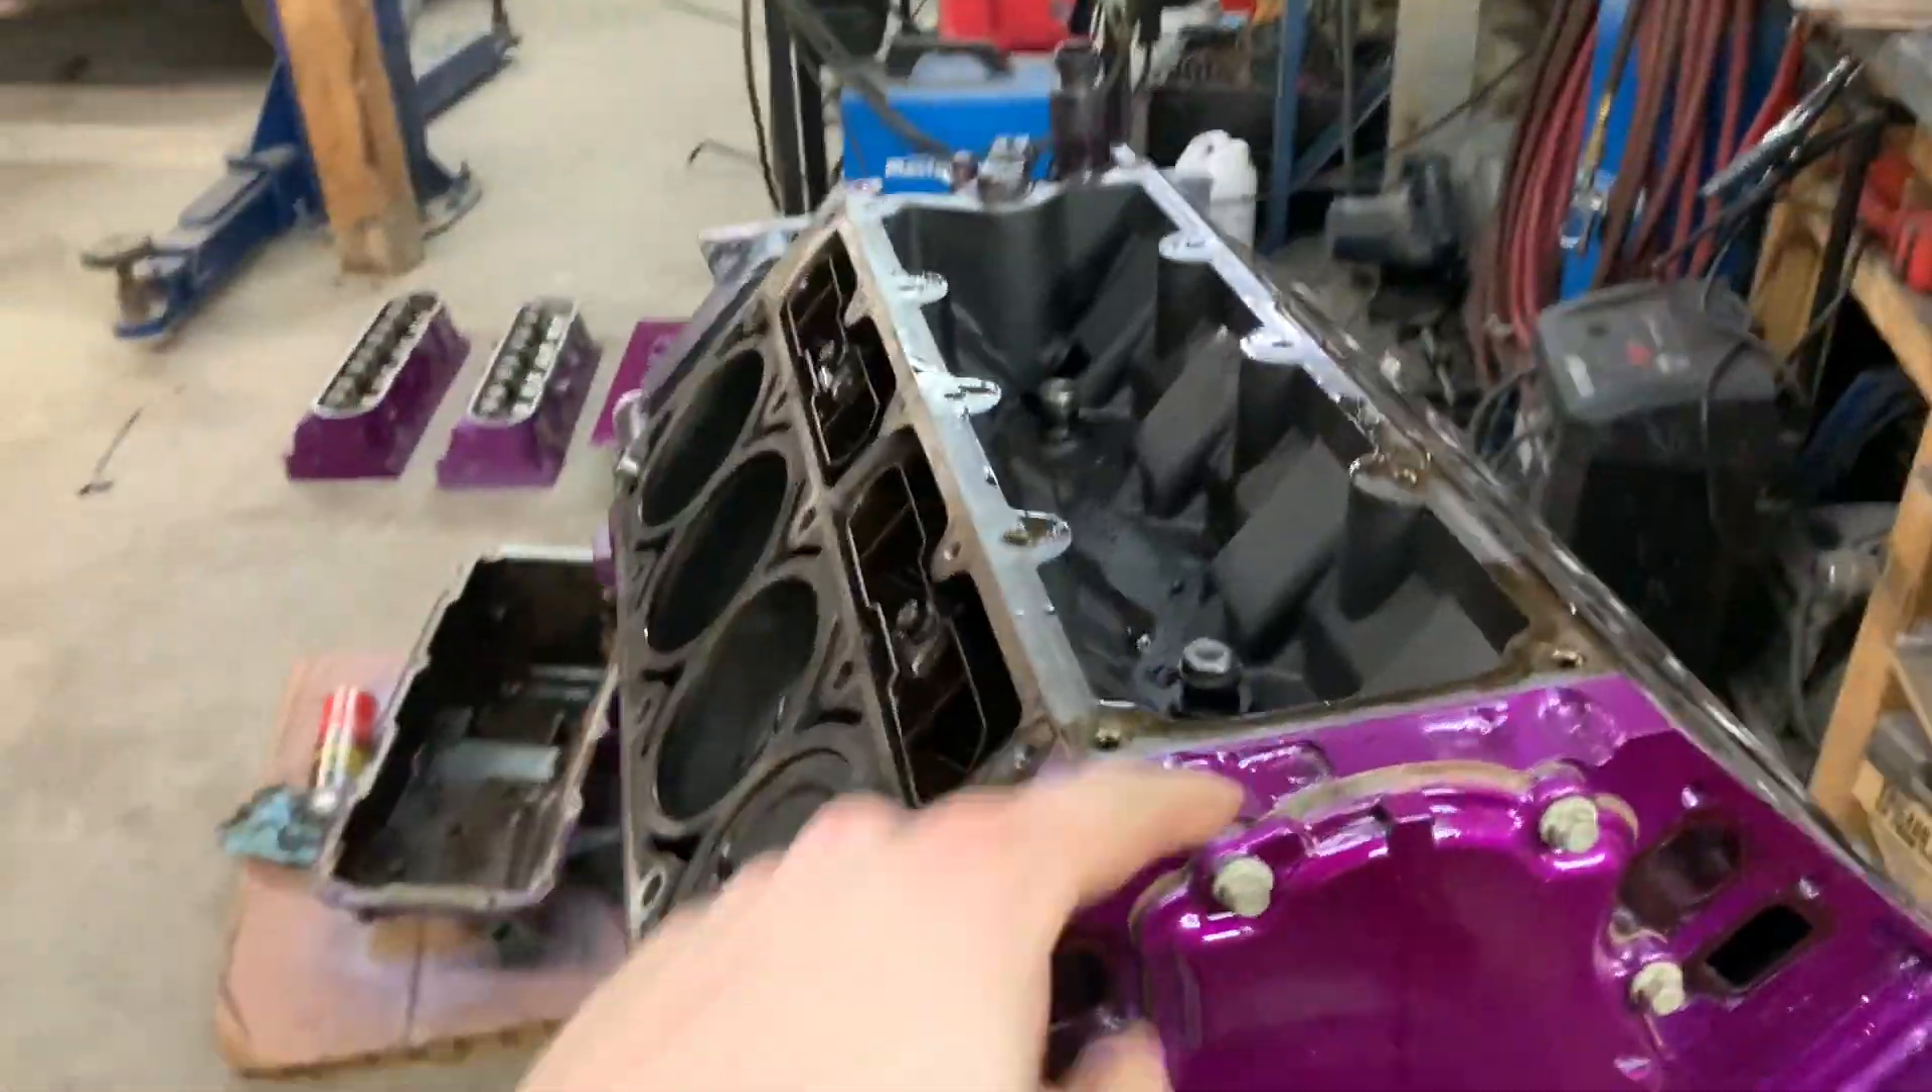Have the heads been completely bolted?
No.